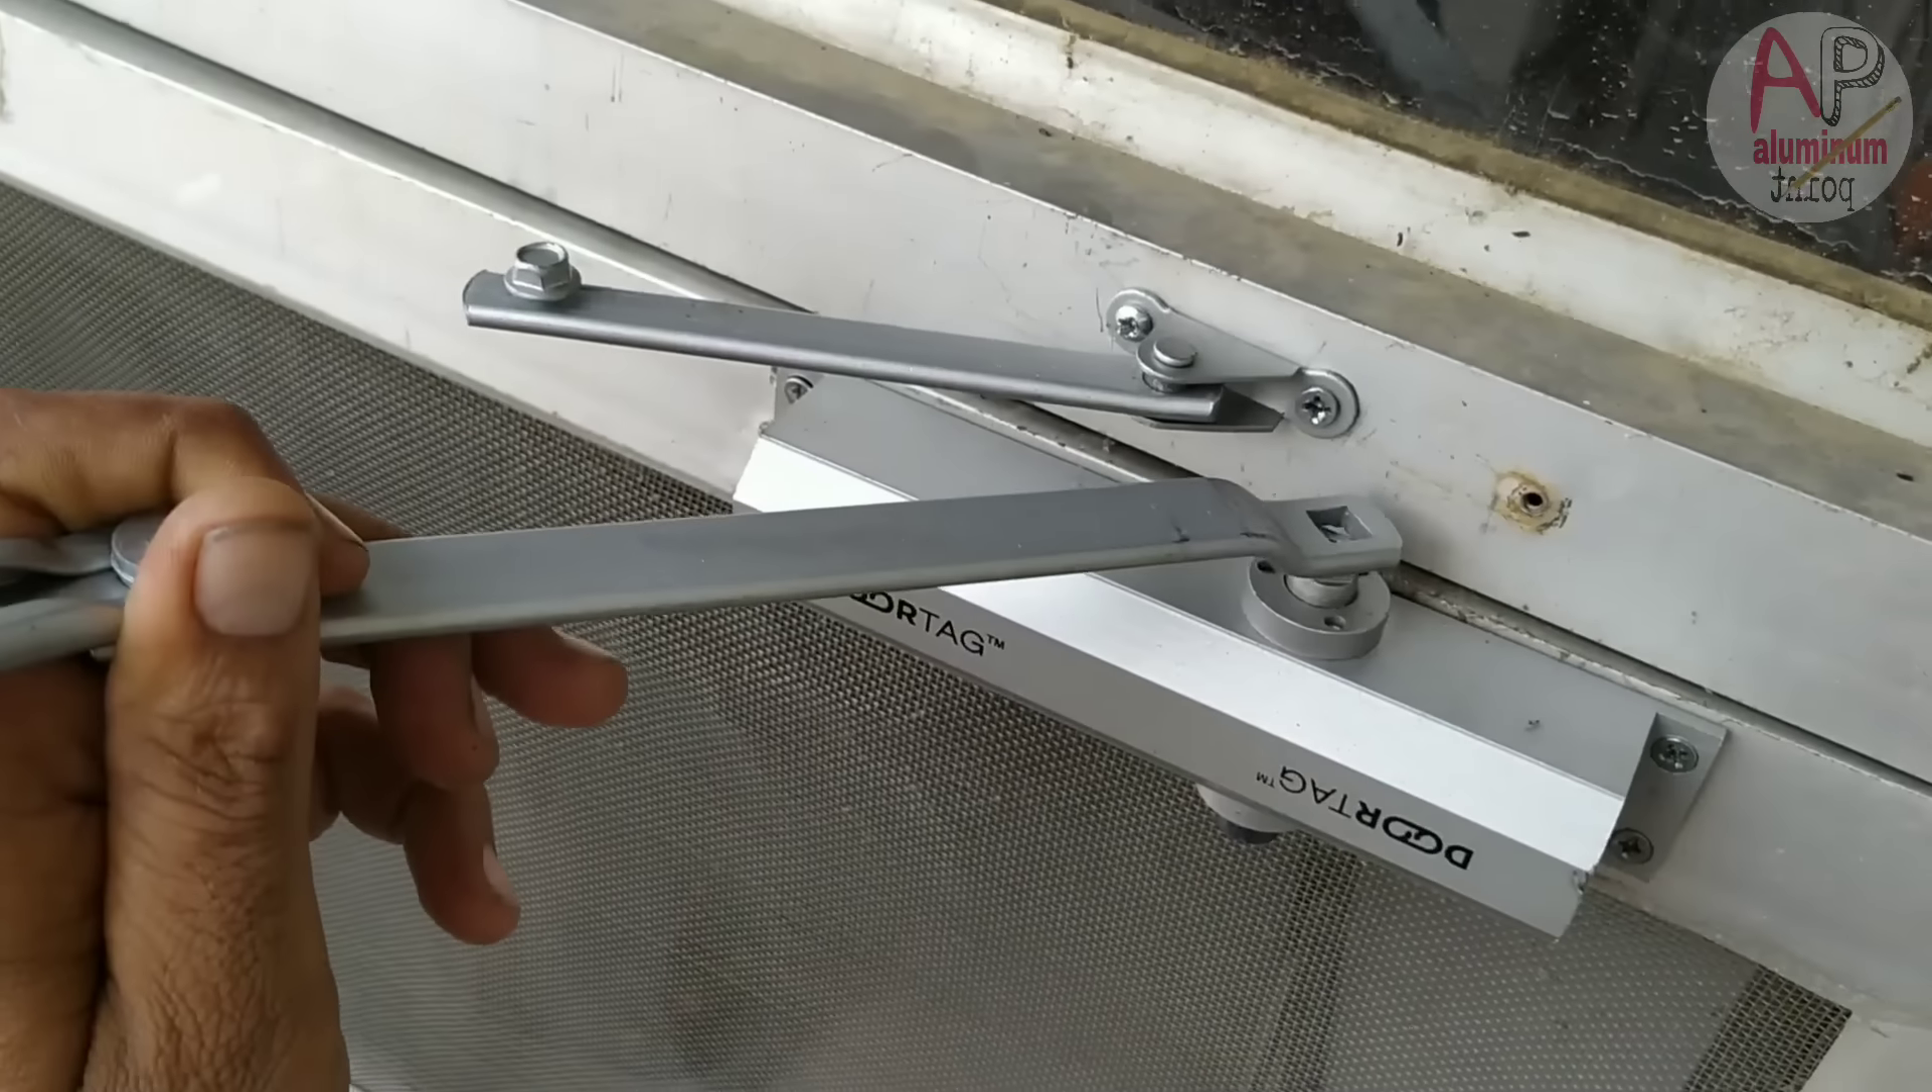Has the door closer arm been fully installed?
No.